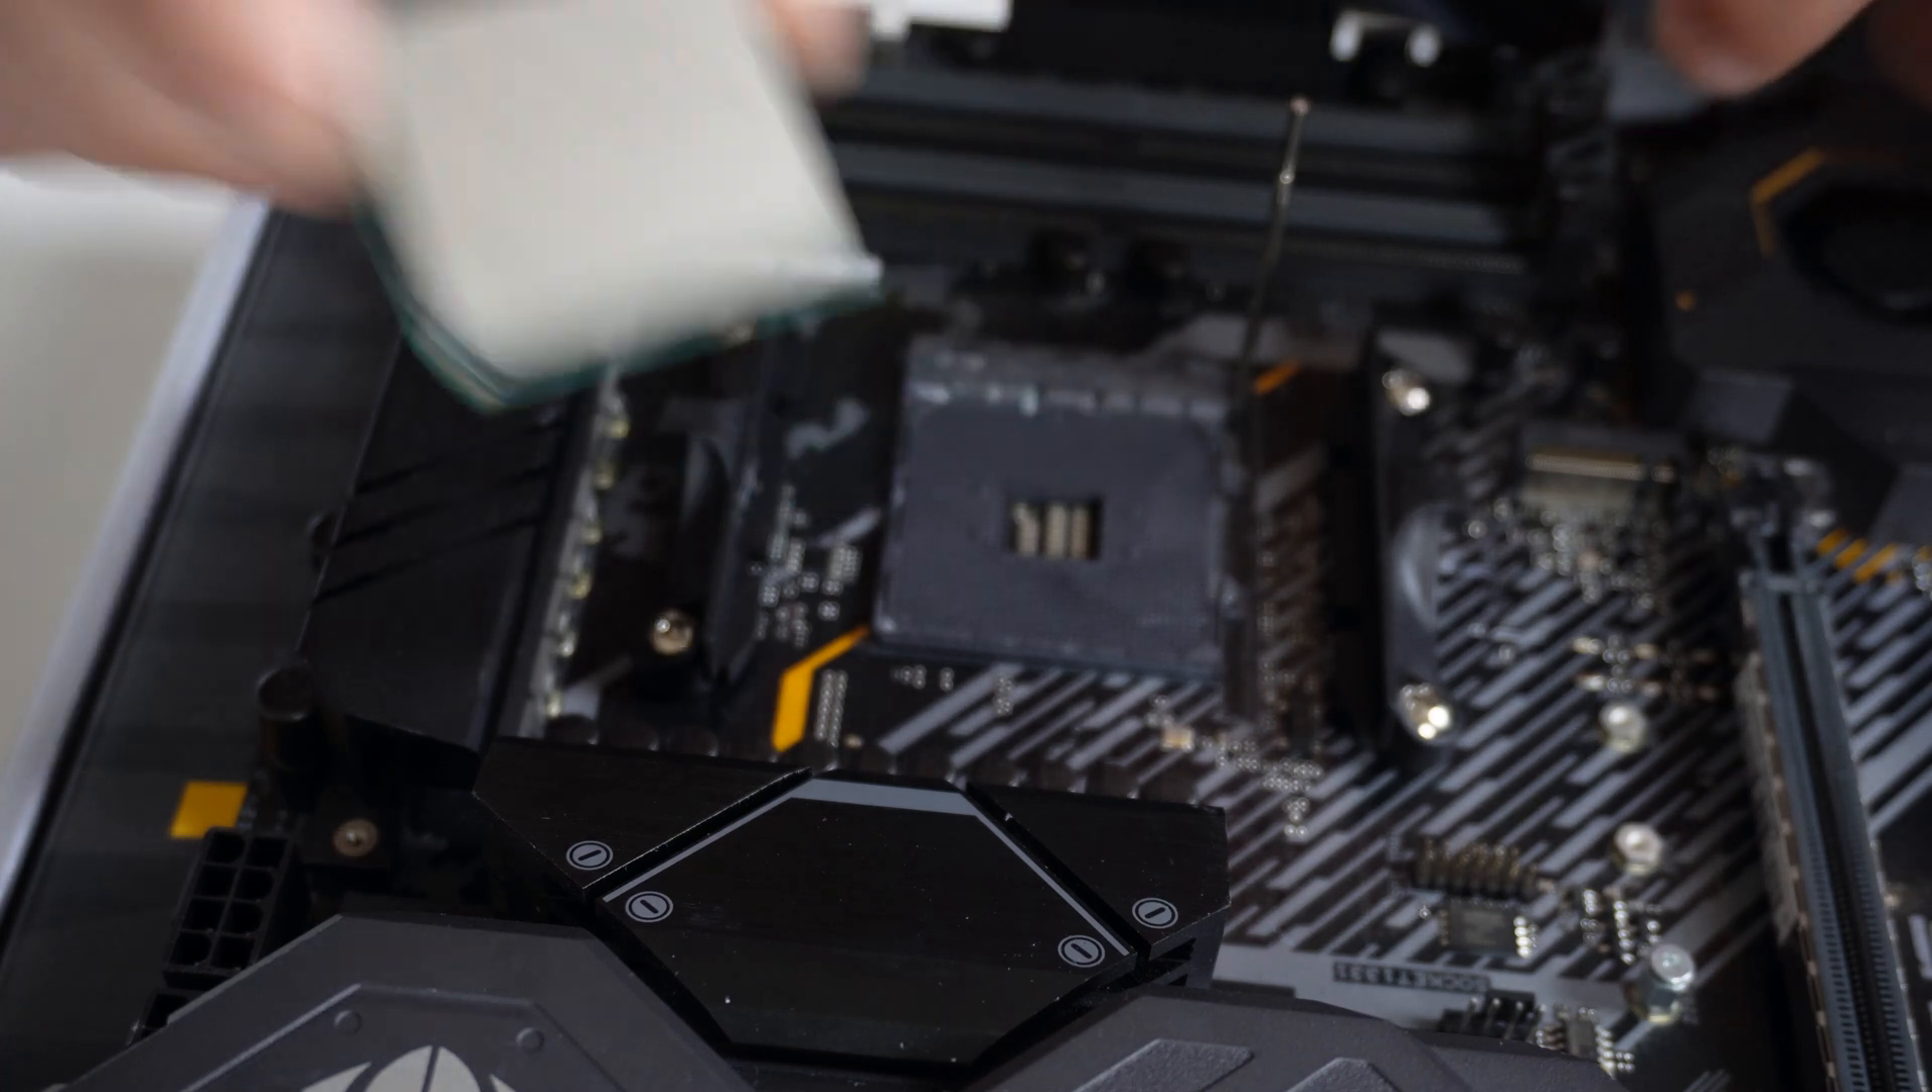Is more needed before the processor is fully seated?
Yes.